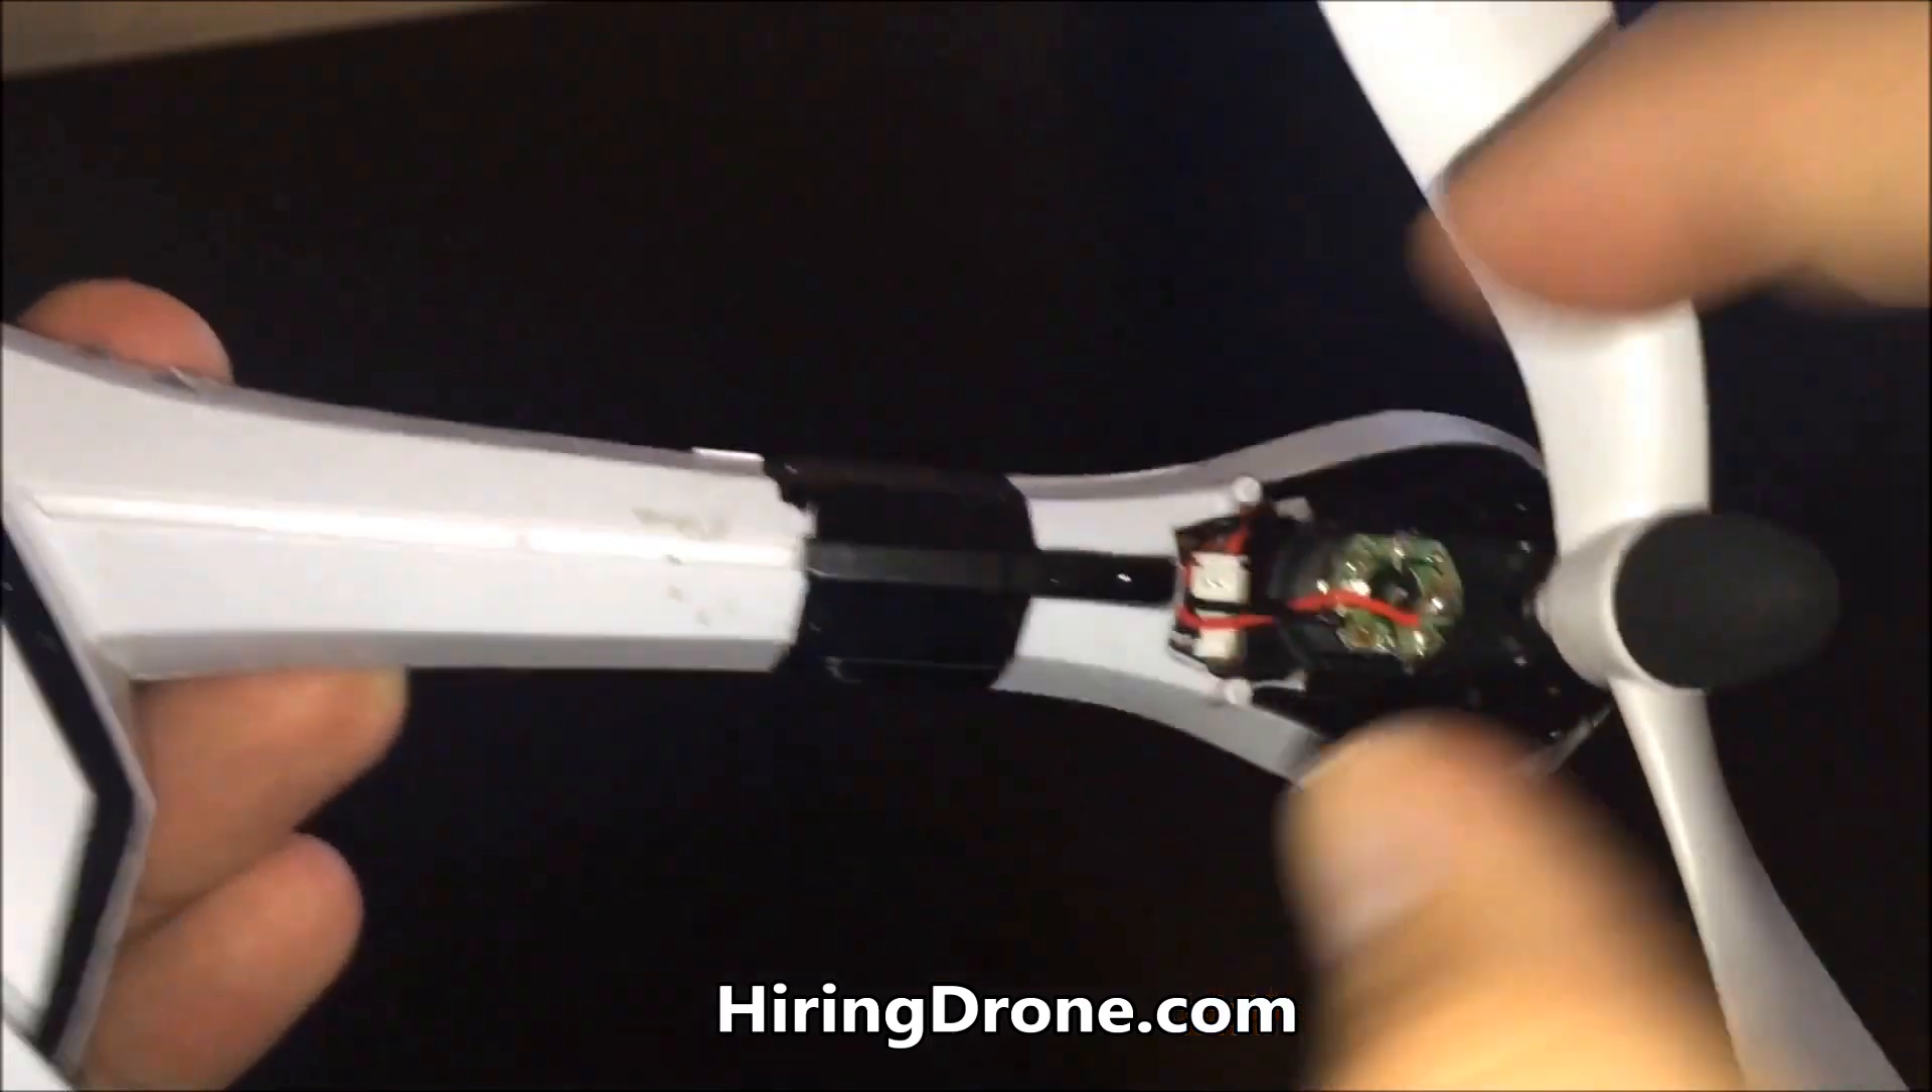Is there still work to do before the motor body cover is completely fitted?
Yes.